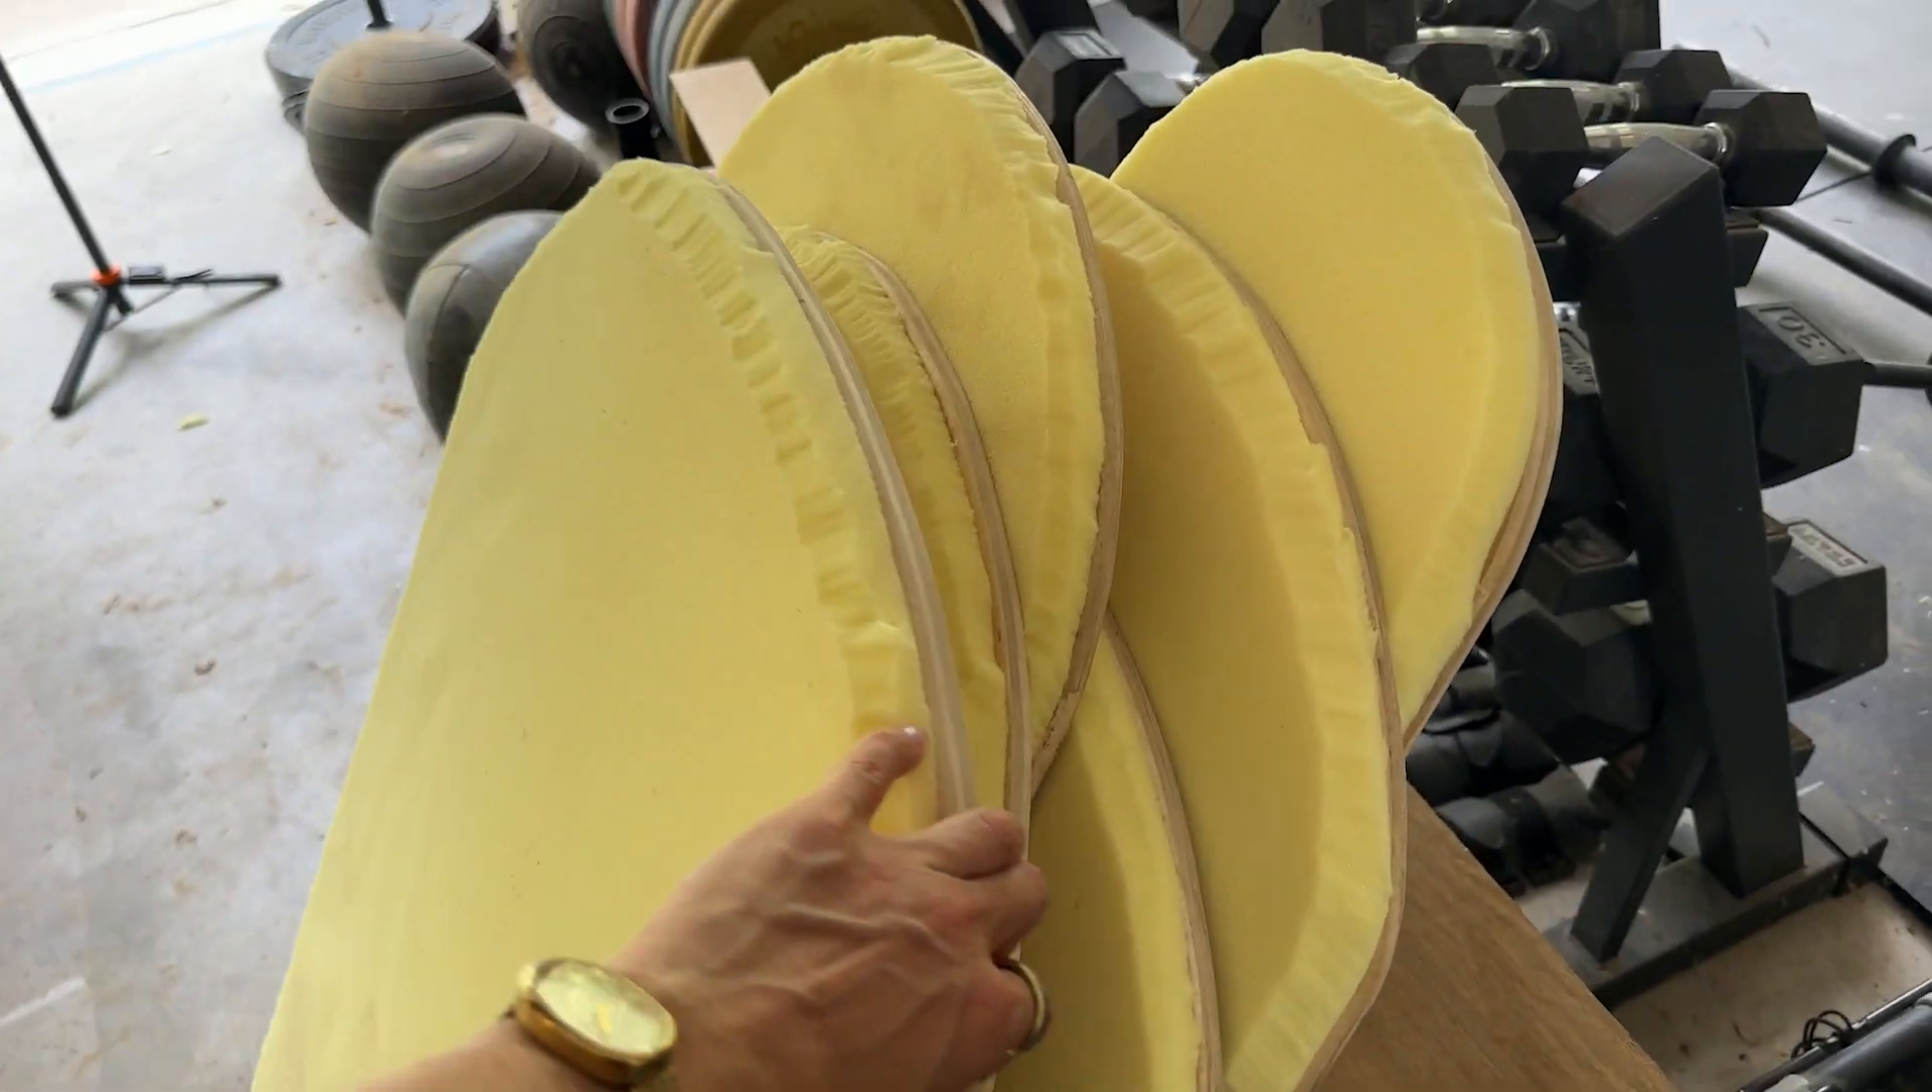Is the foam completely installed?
Yes.